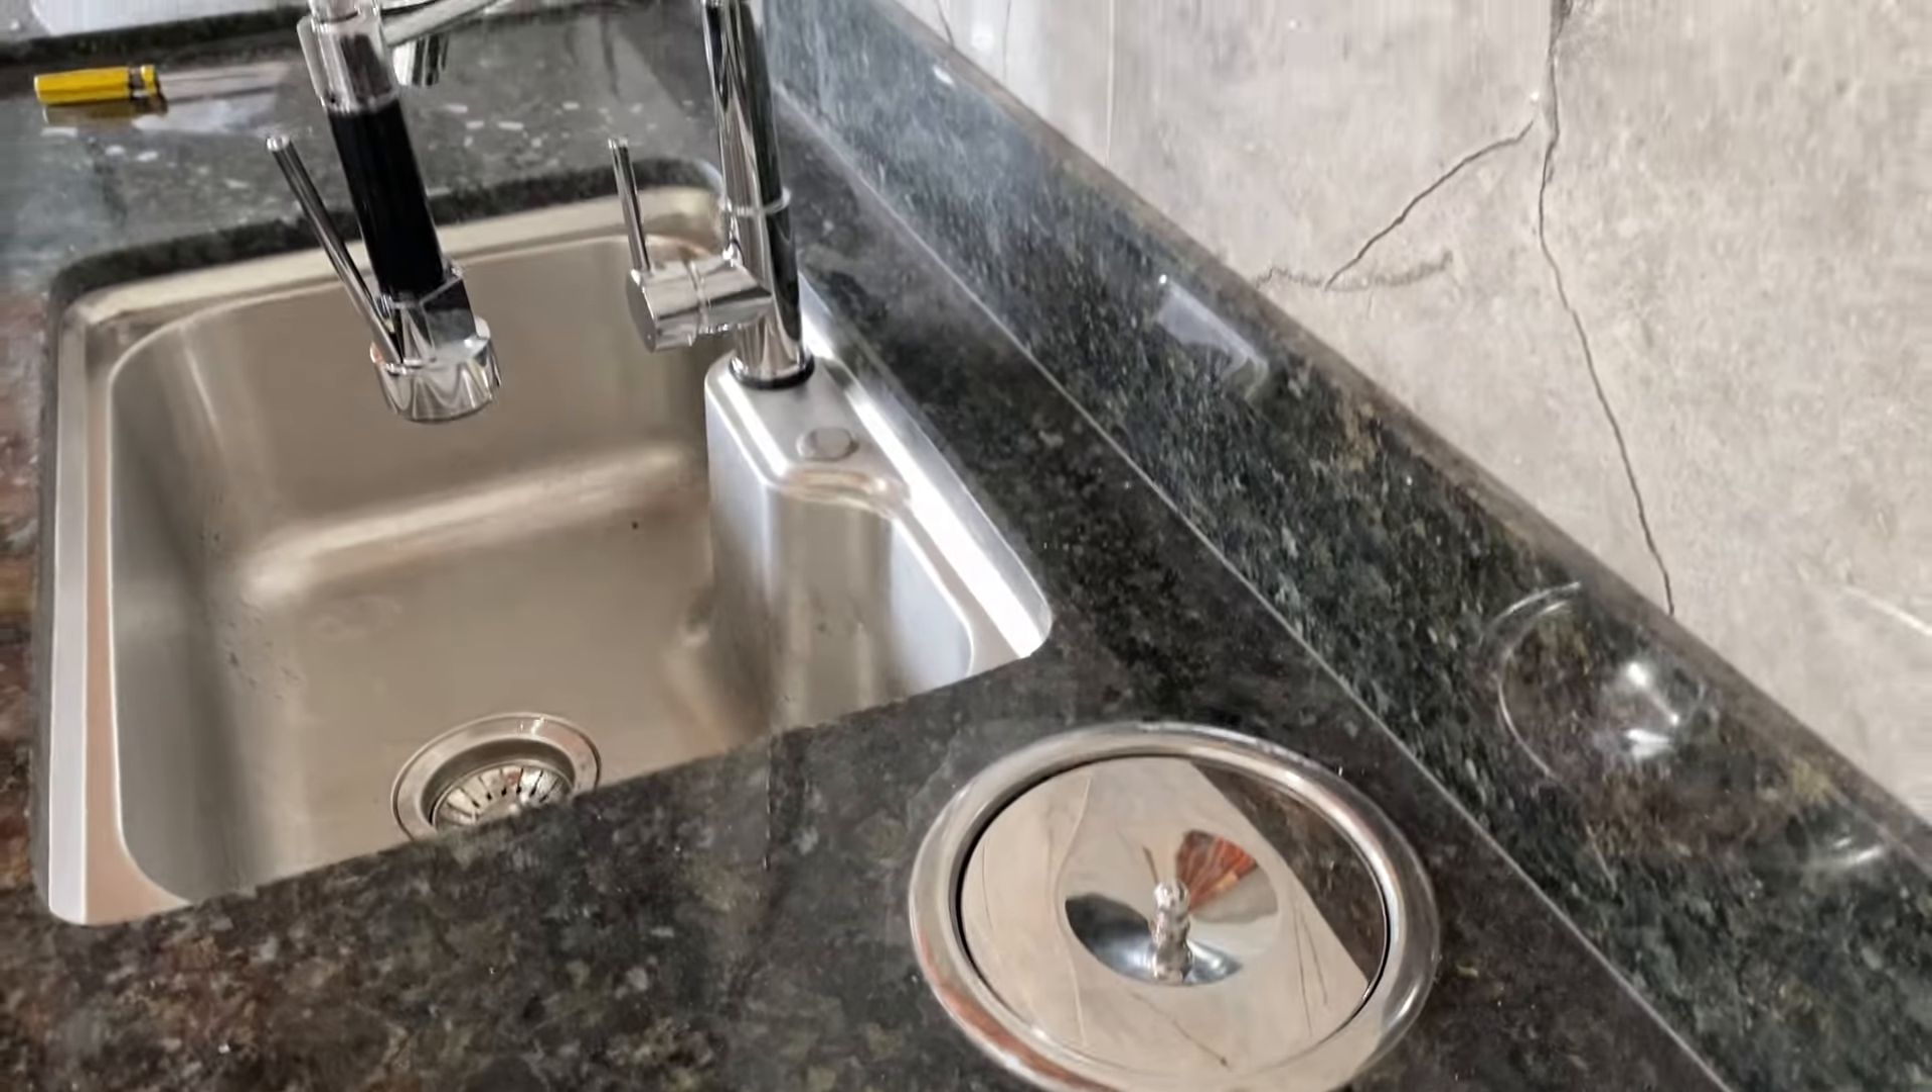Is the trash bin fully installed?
Yes.